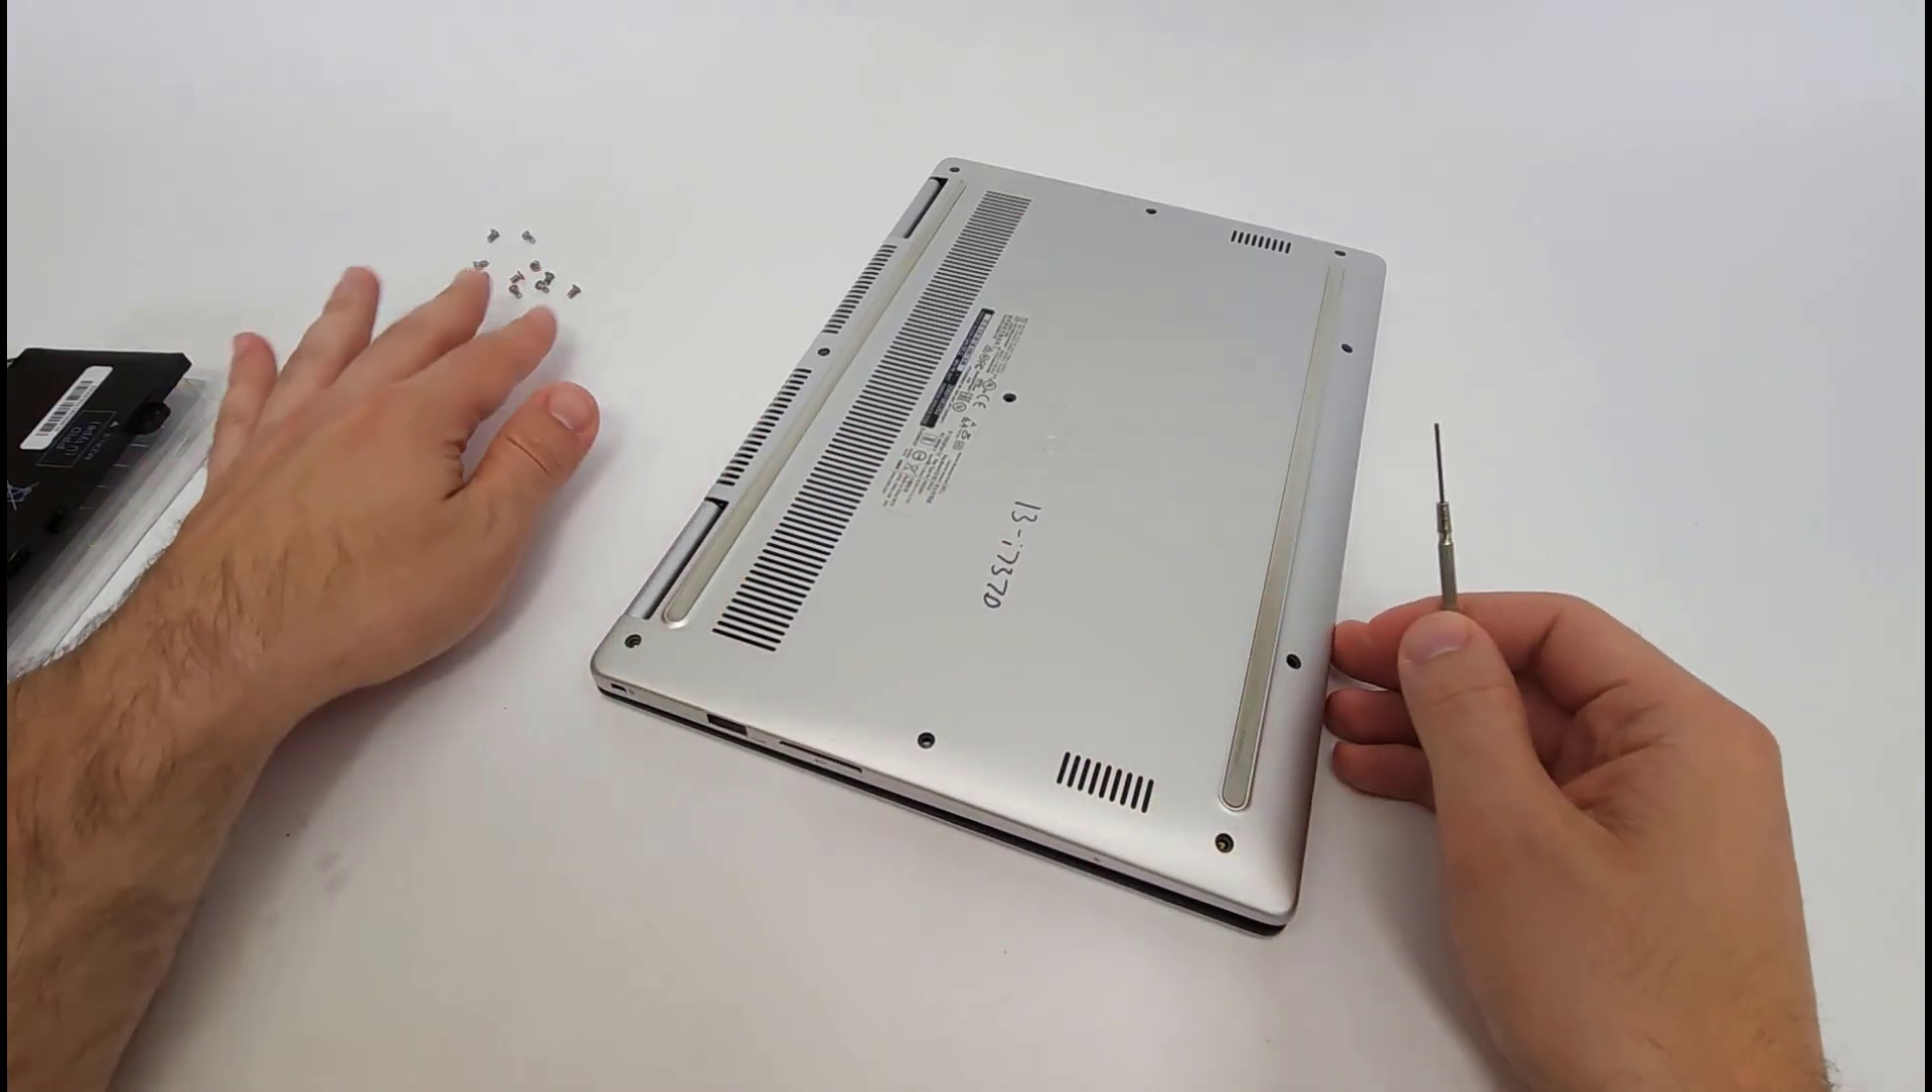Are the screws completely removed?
Yes.